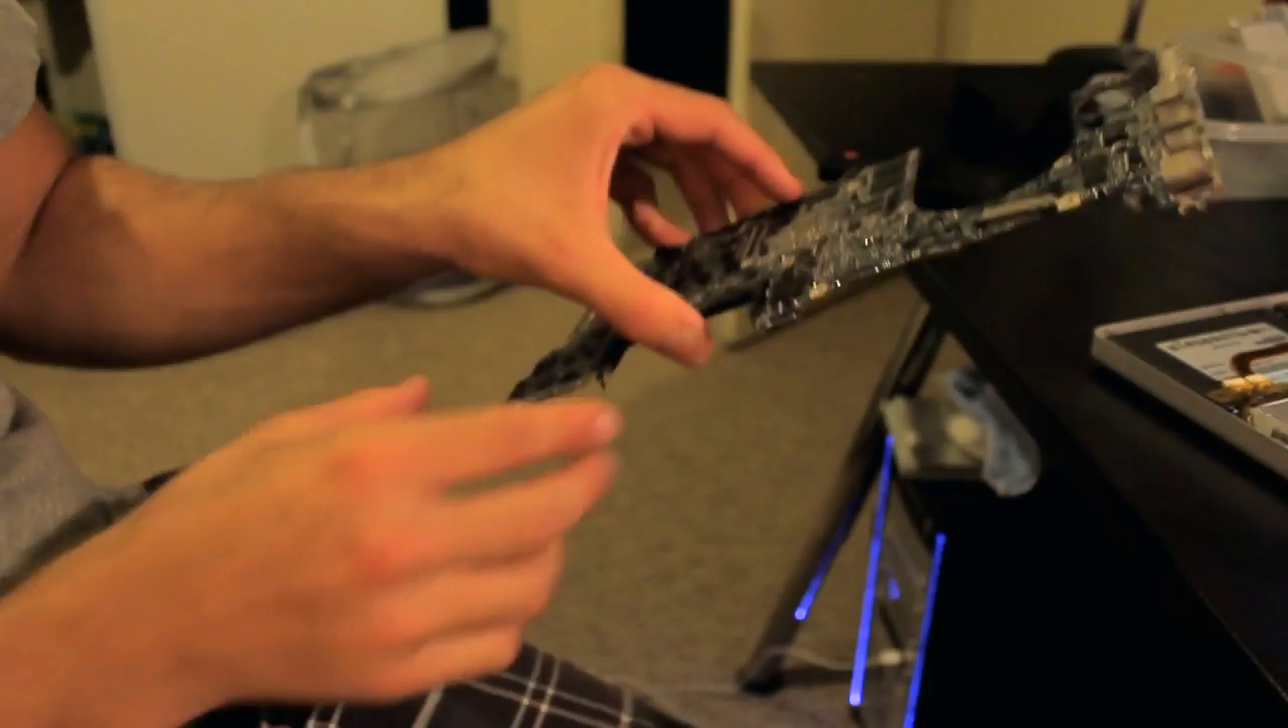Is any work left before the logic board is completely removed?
No.